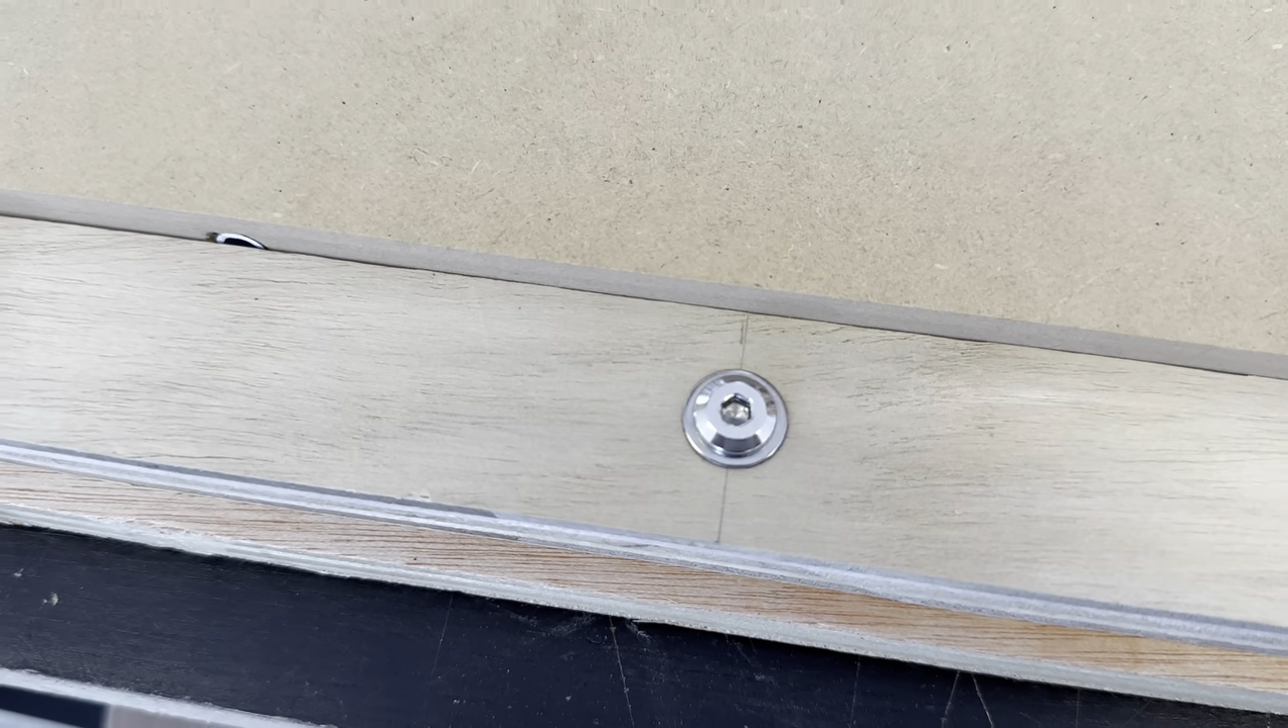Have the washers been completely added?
Yes.